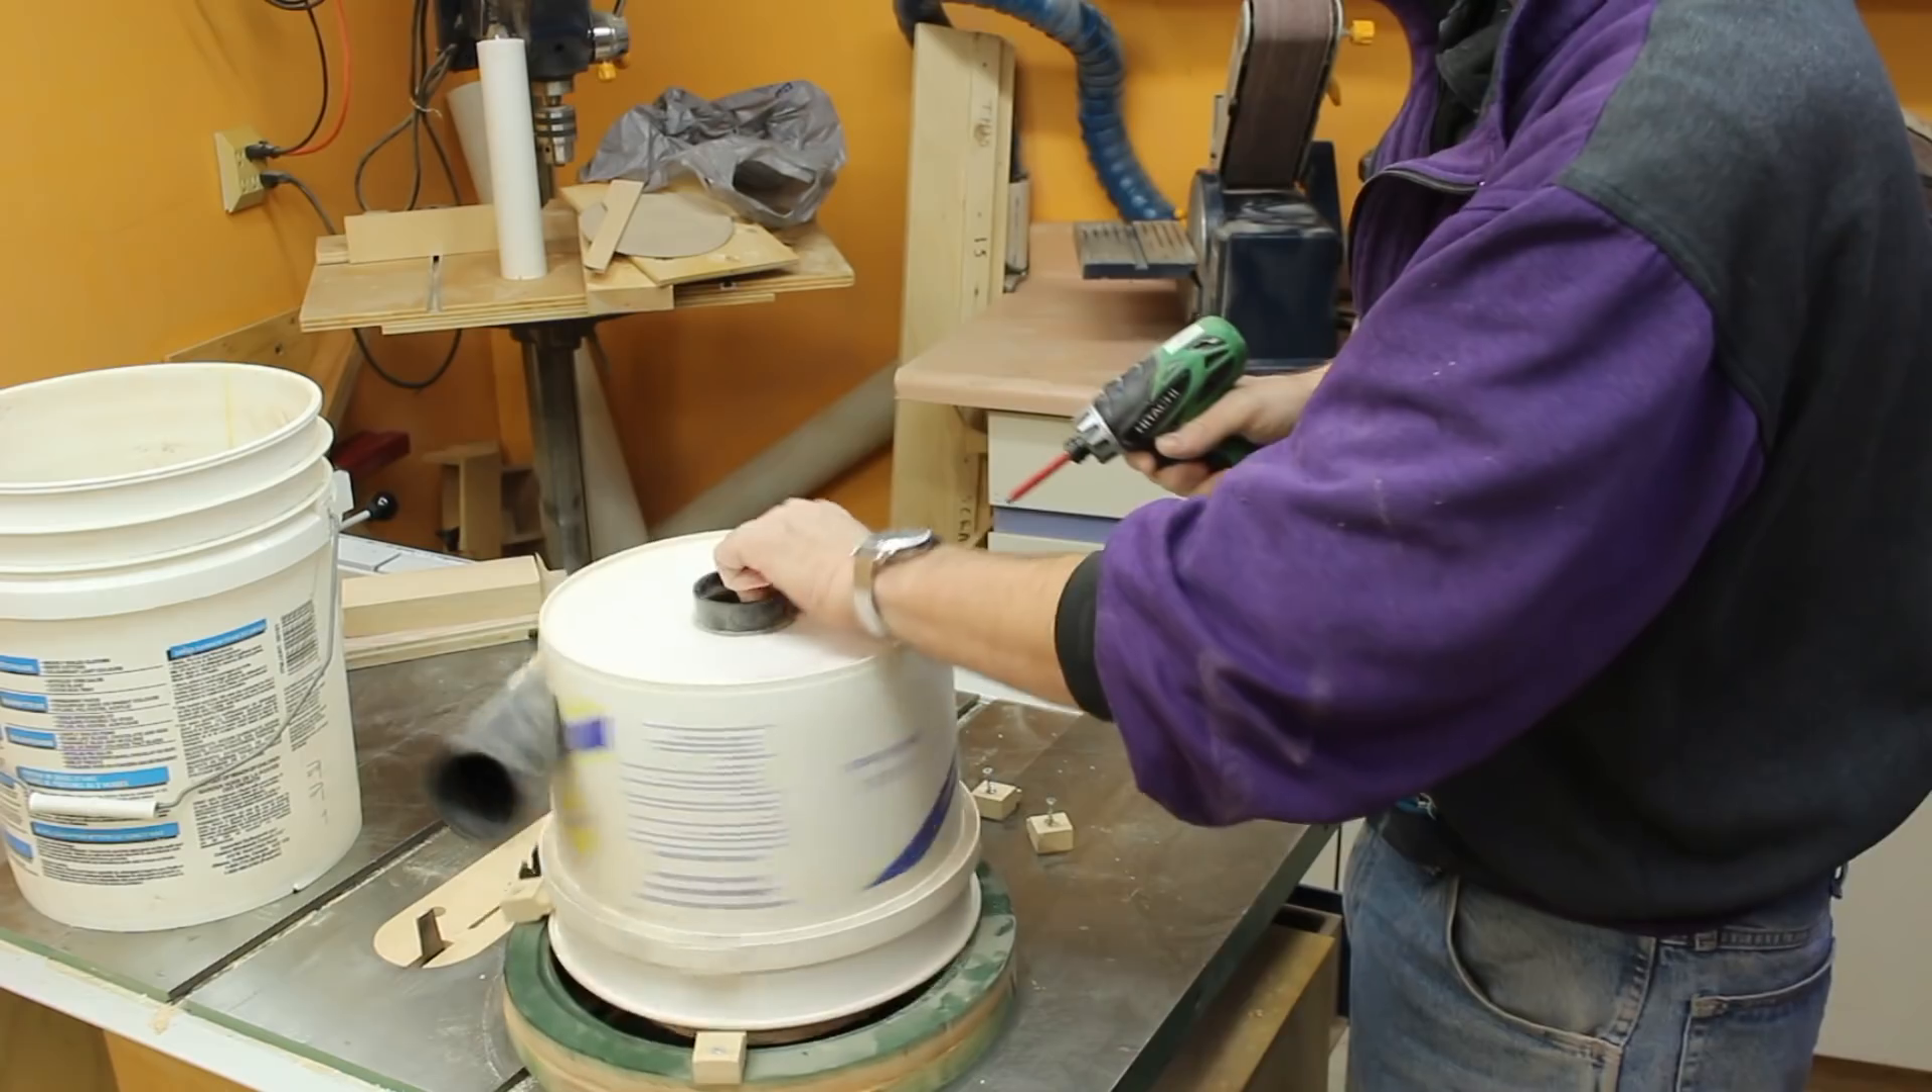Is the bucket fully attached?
No.